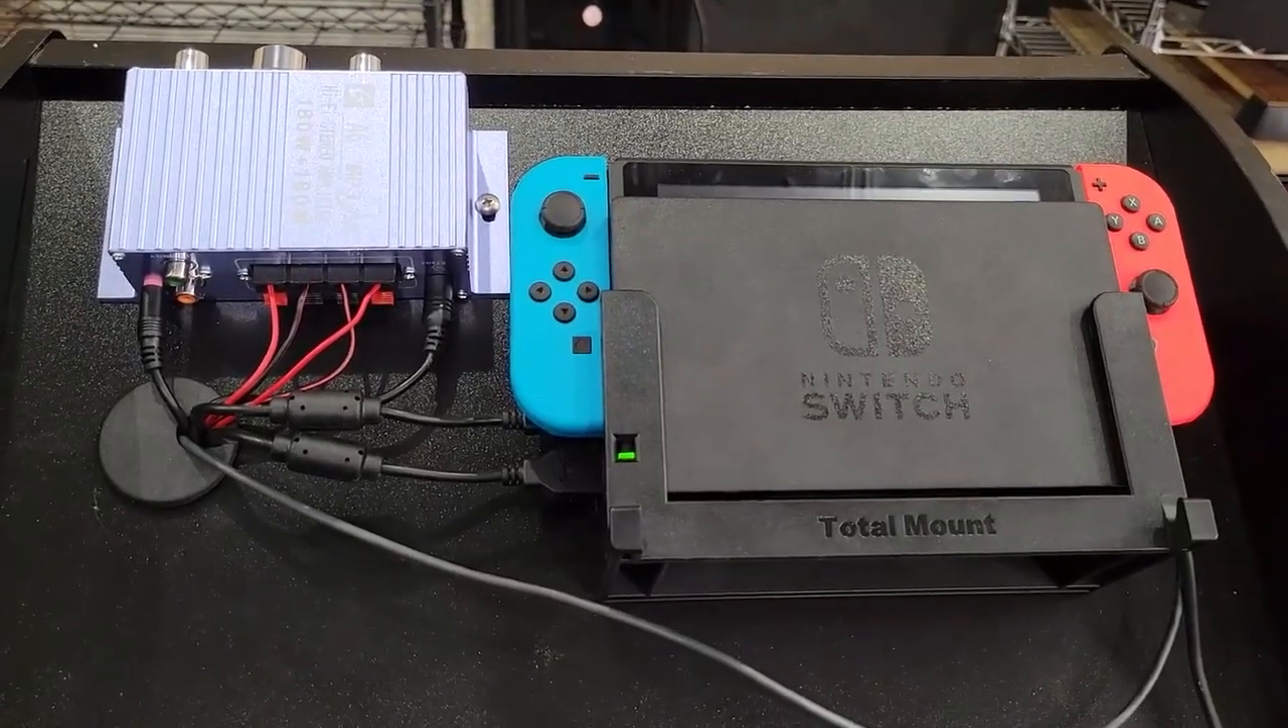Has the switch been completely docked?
Yes.